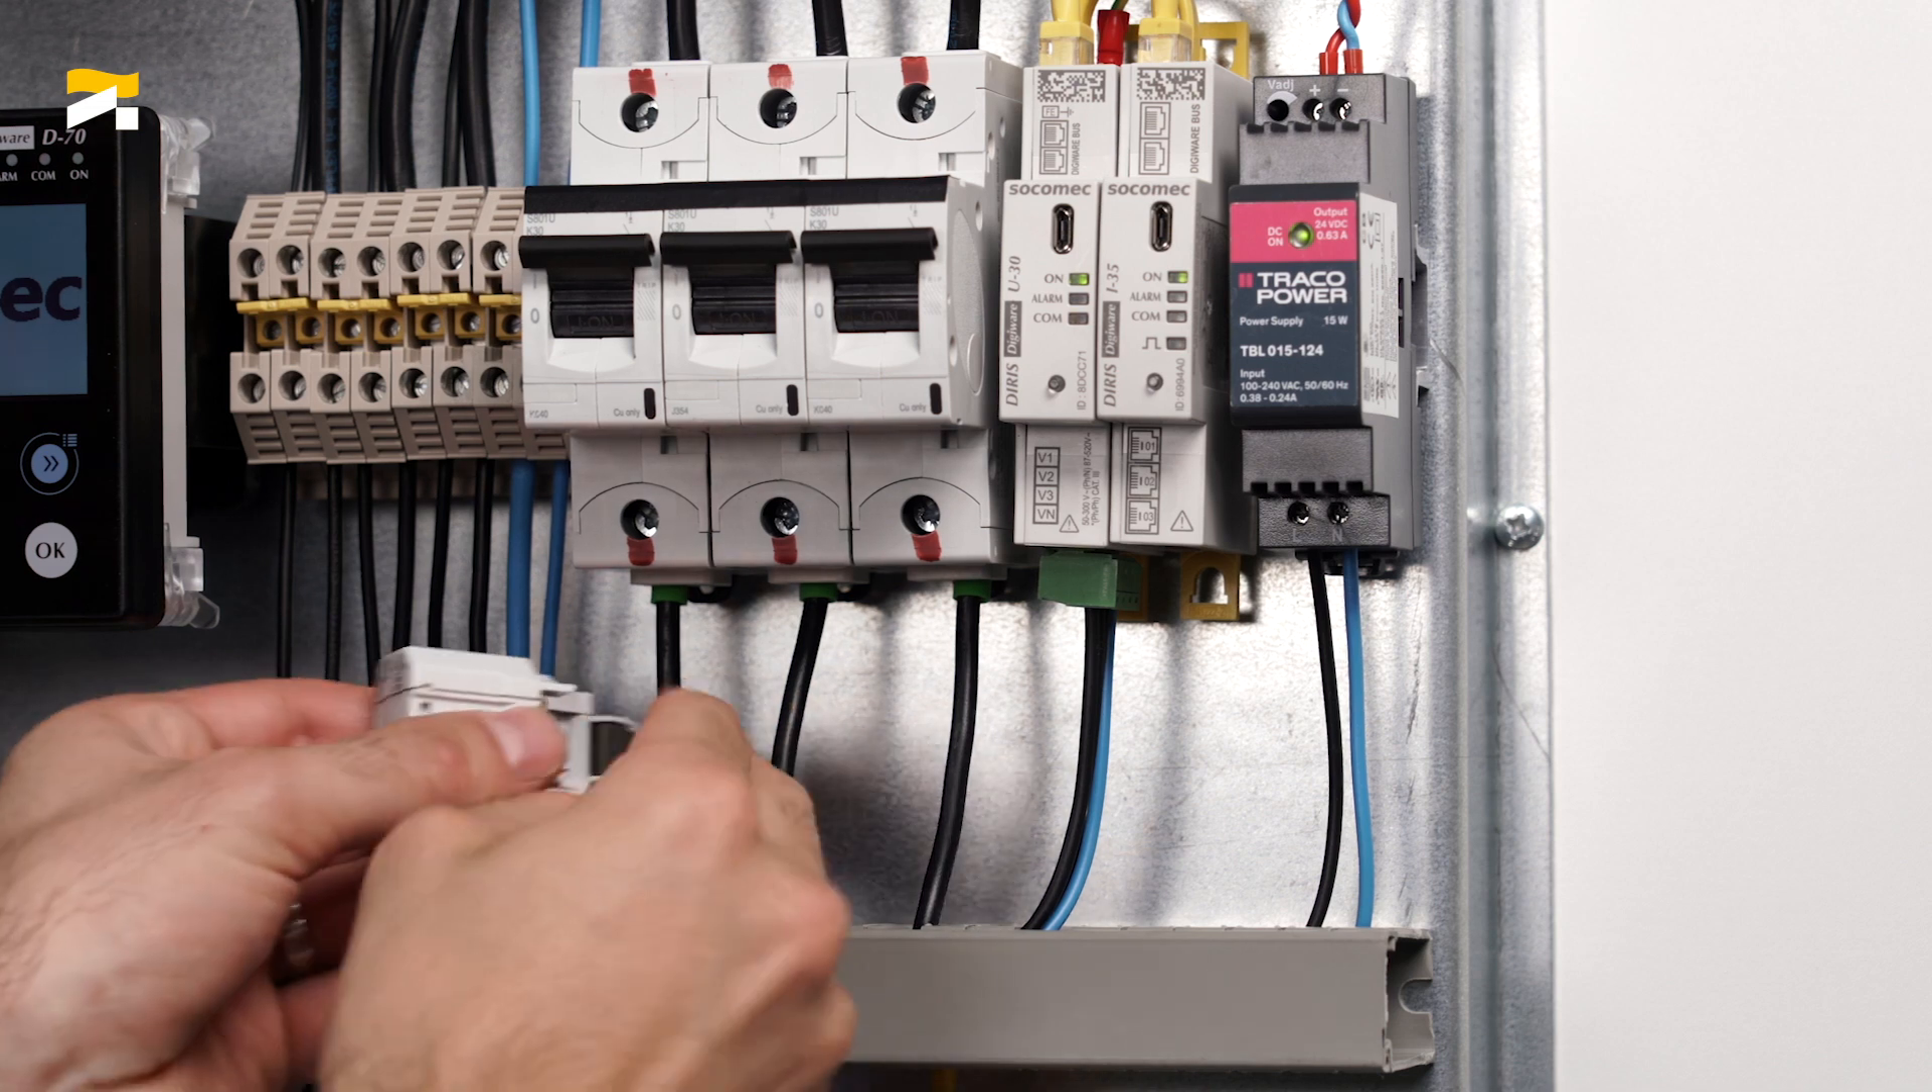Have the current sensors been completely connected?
No.